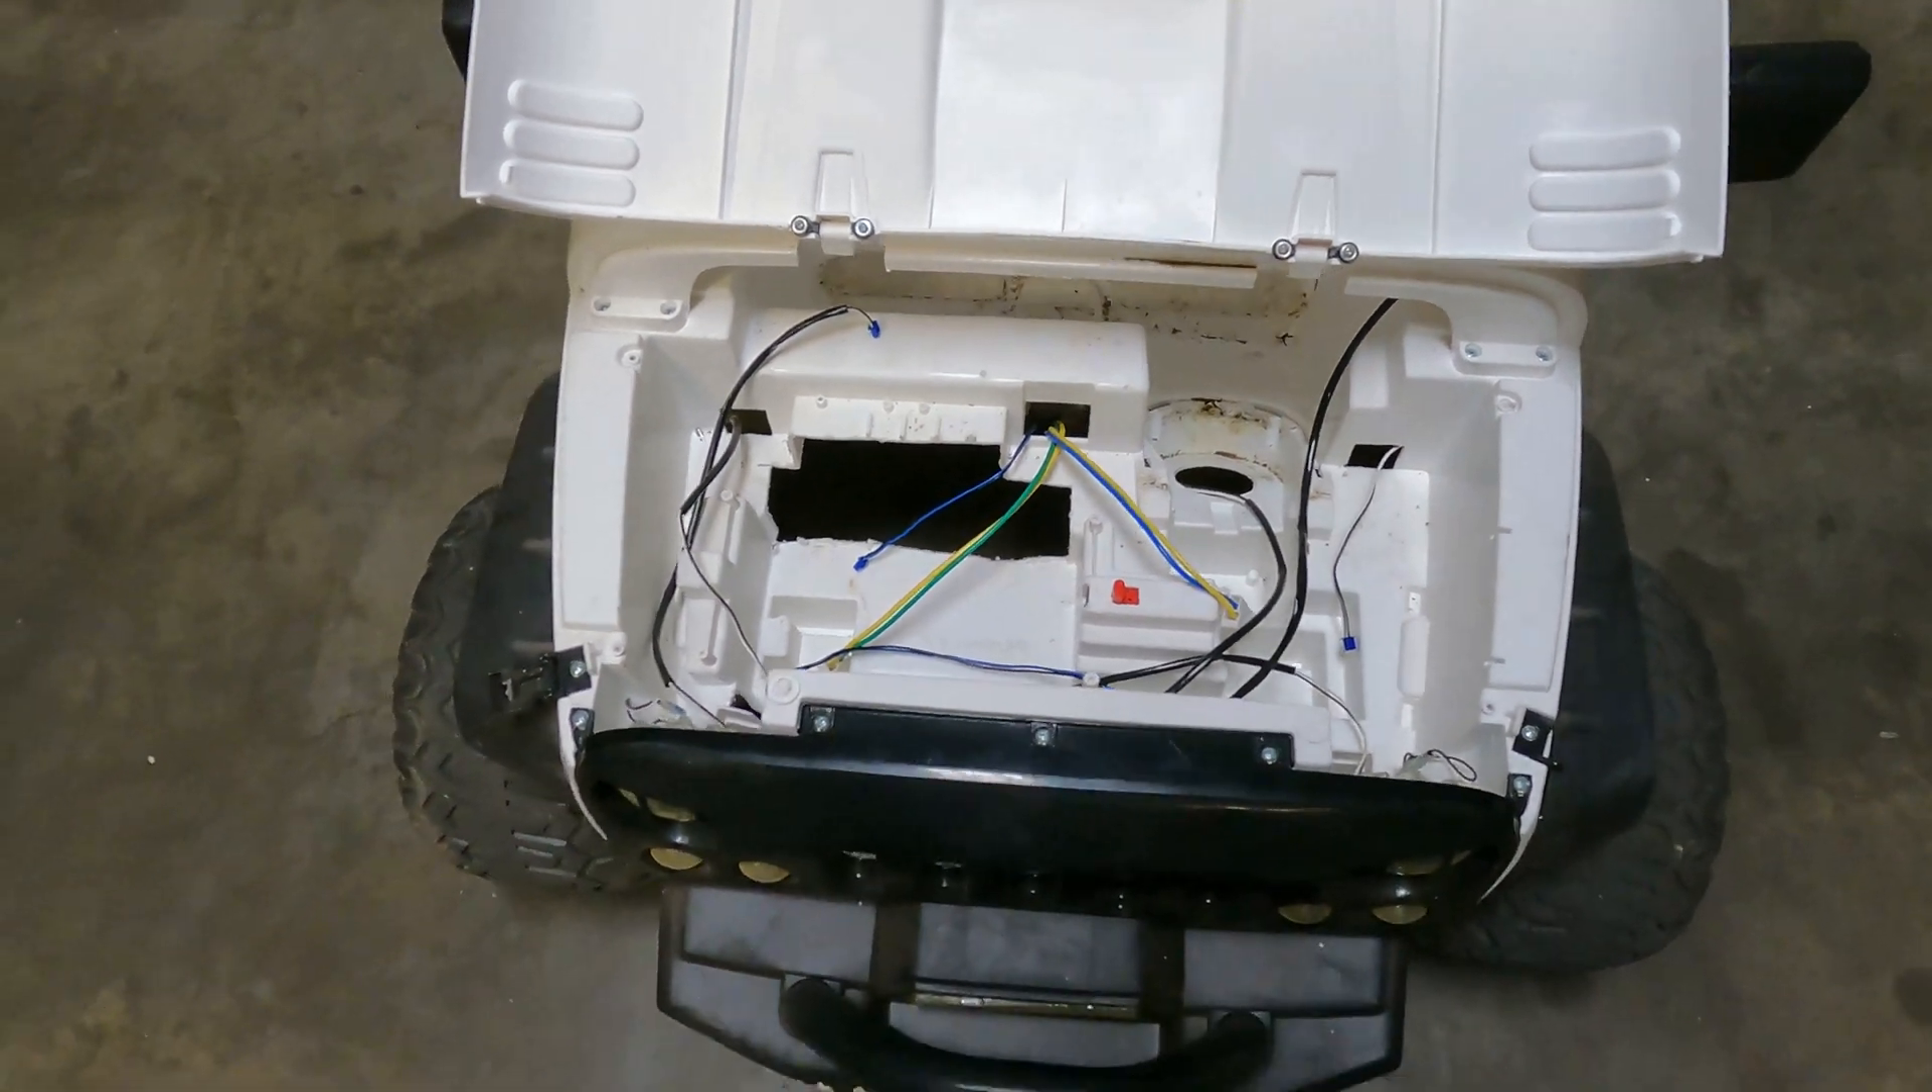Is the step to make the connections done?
No.